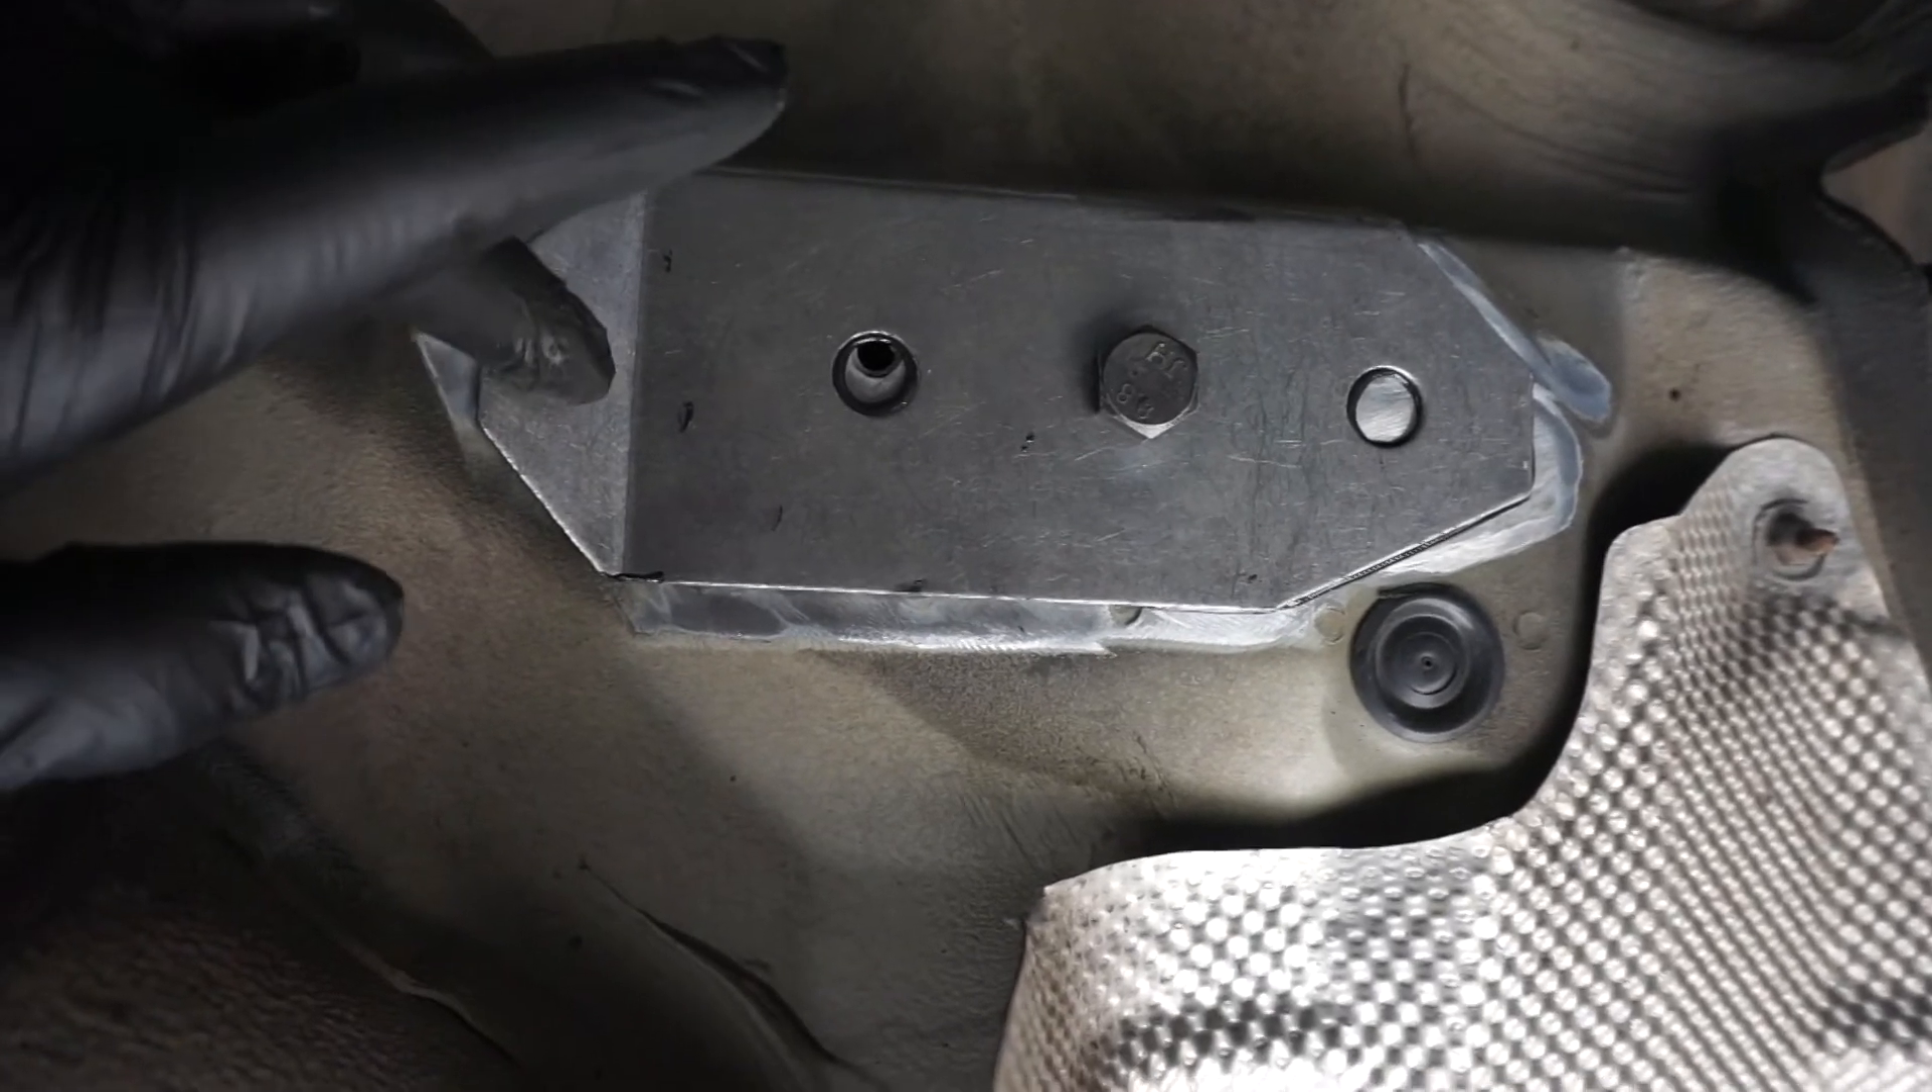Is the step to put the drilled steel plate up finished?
Yes.